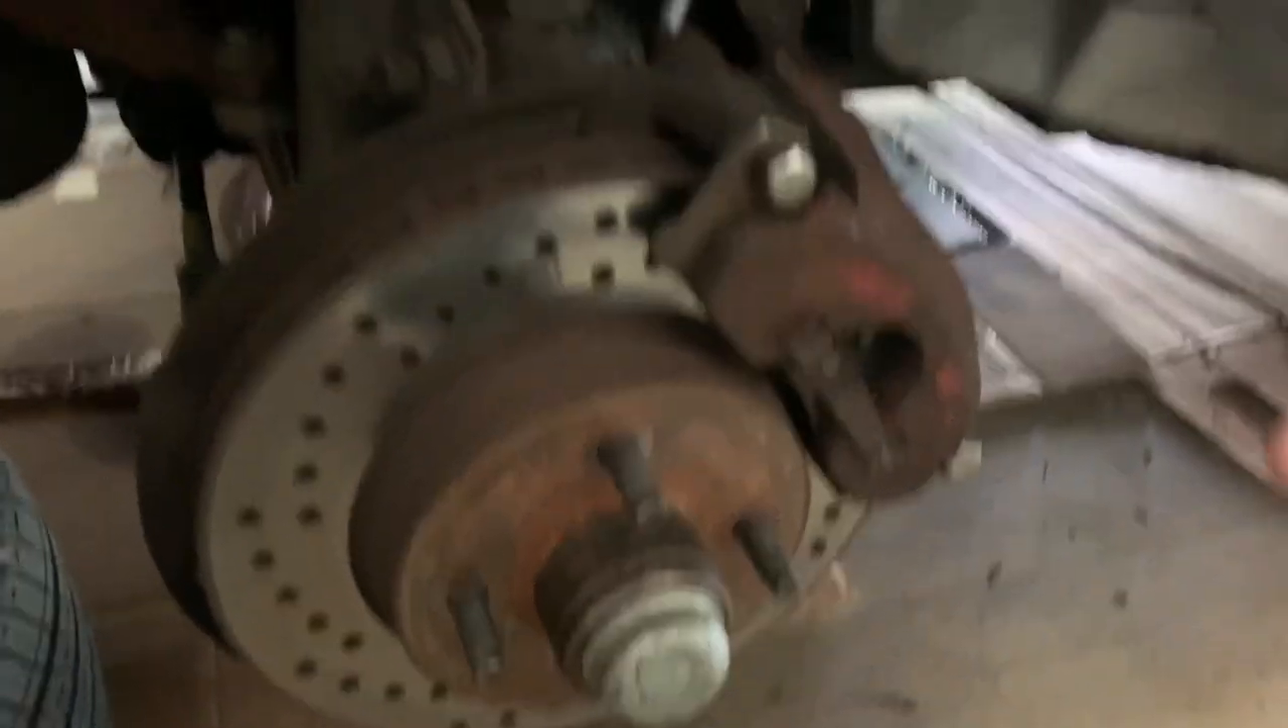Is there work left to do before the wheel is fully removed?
No.